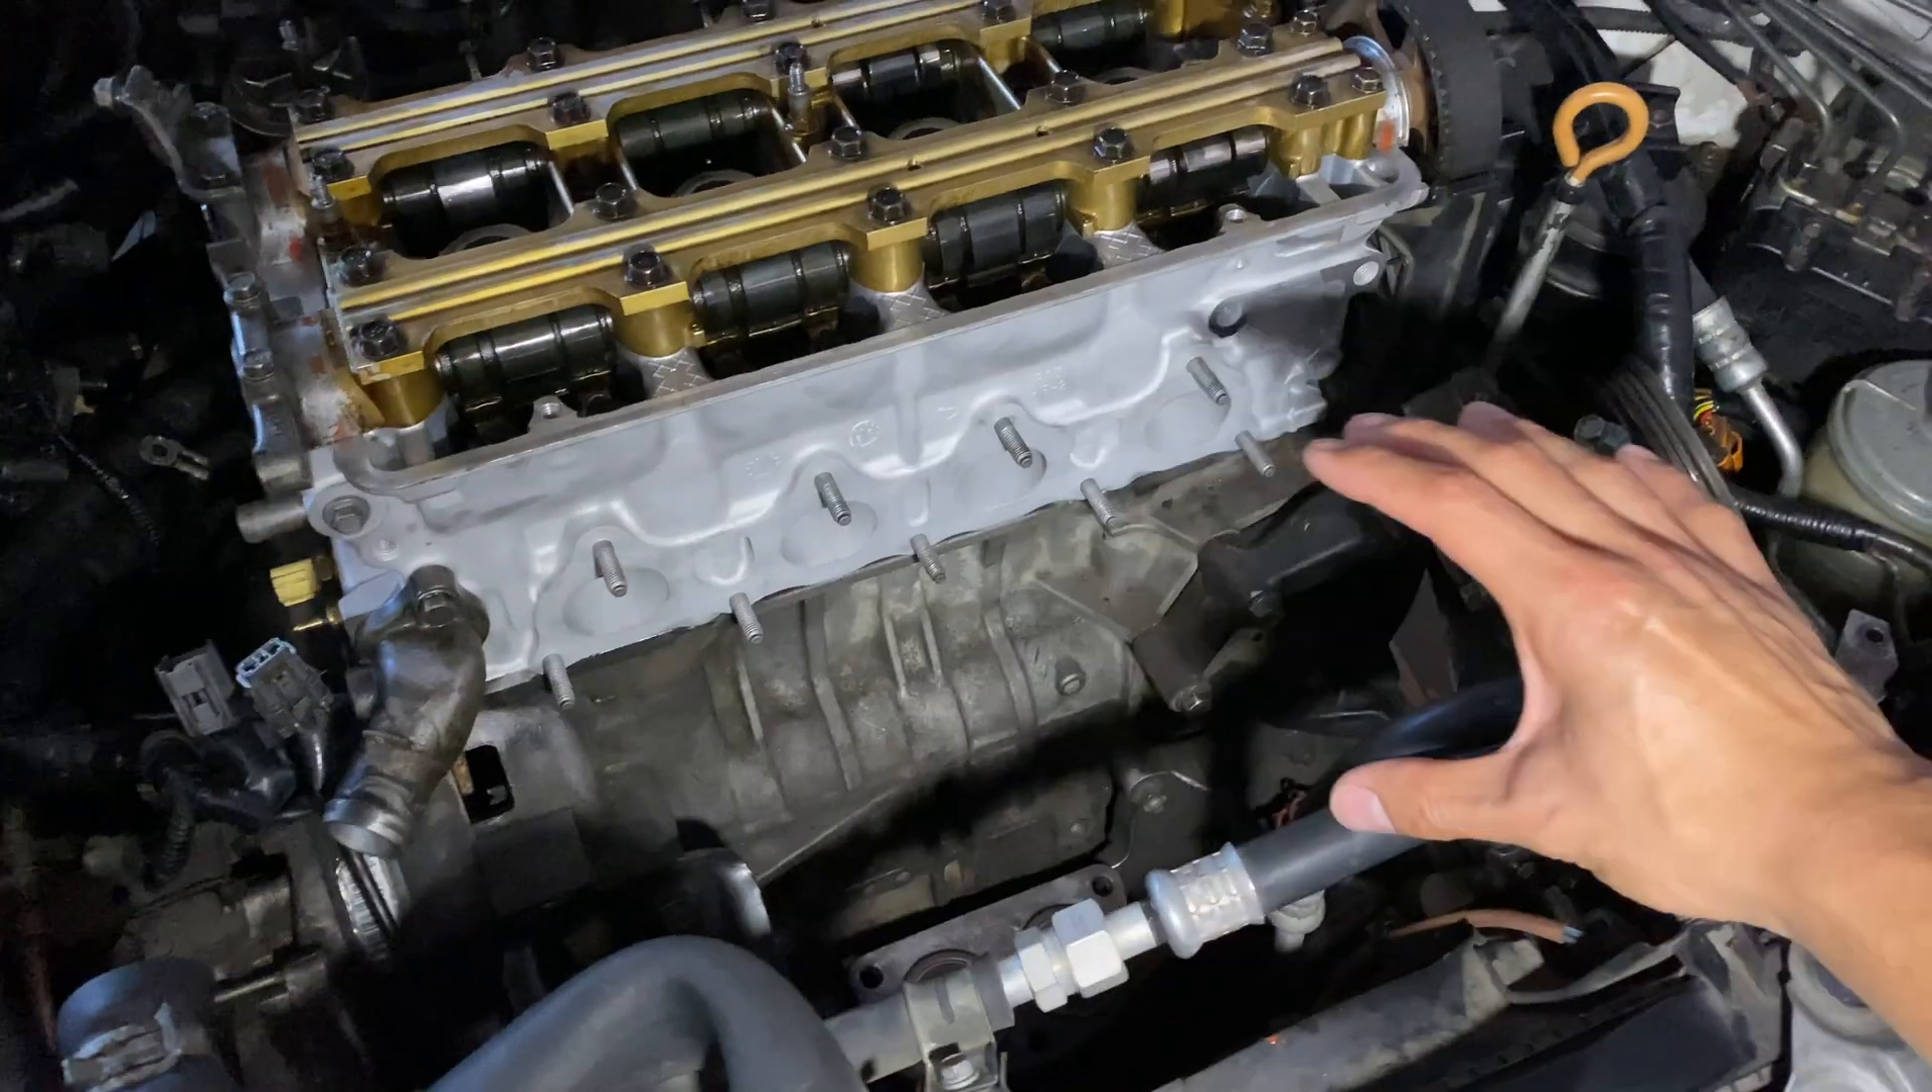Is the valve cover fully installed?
No.